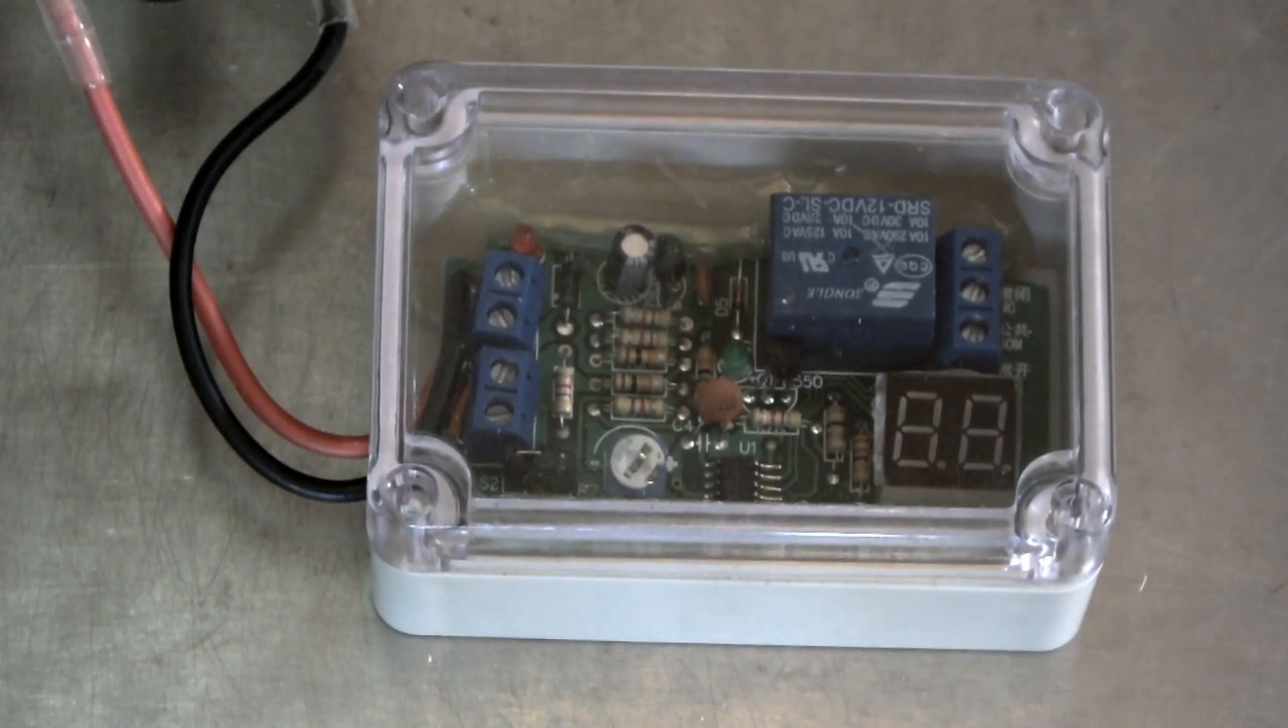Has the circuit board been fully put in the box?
Yes.